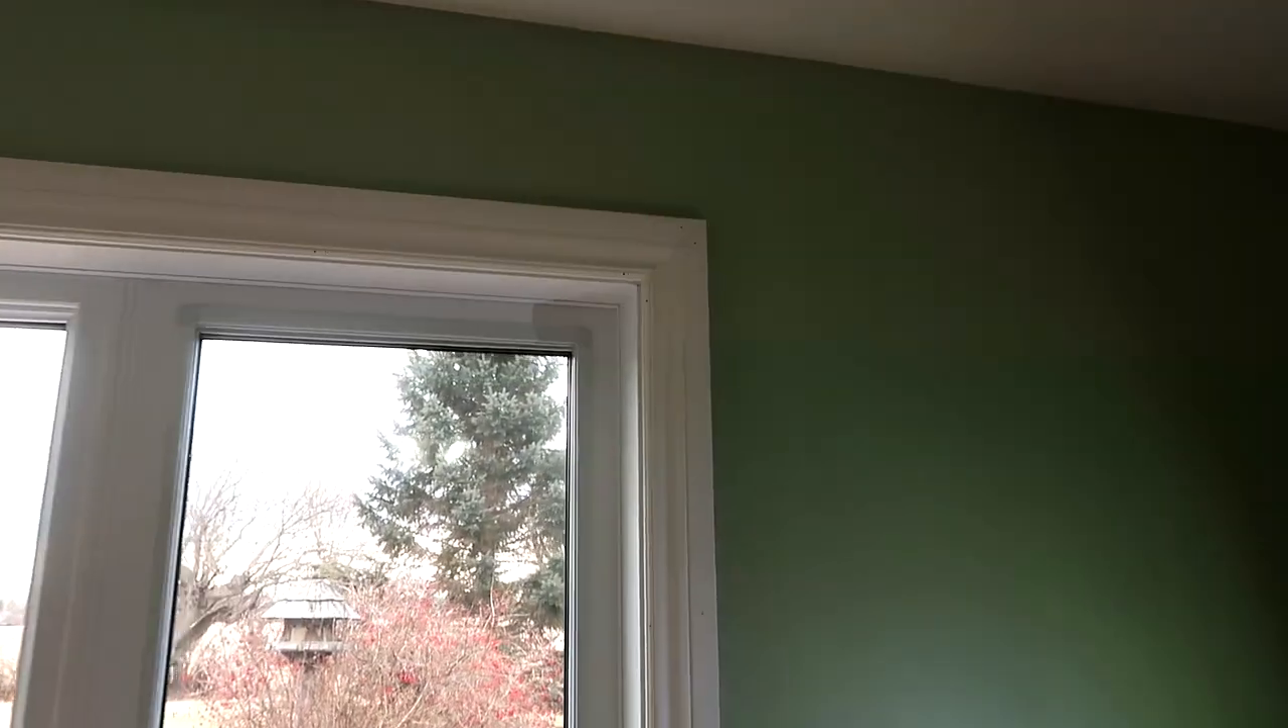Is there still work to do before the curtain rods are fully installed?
Yes.